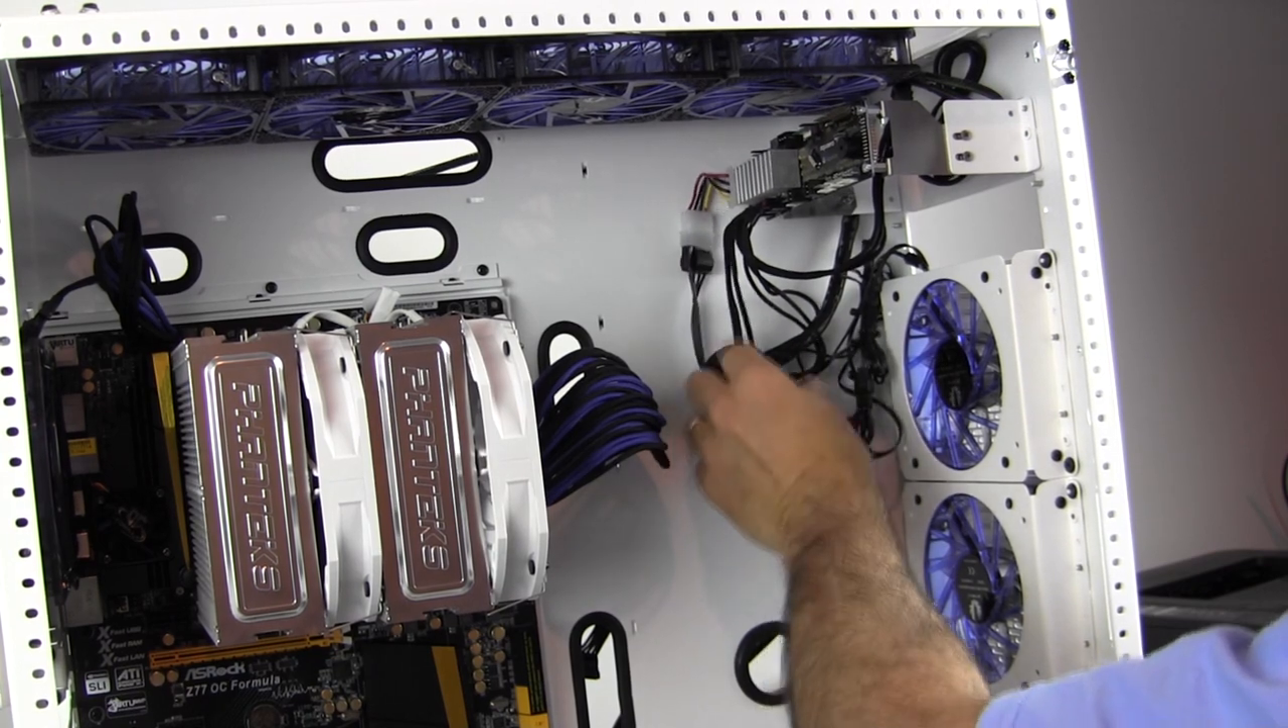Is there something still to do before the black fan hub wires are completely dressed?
Yes.